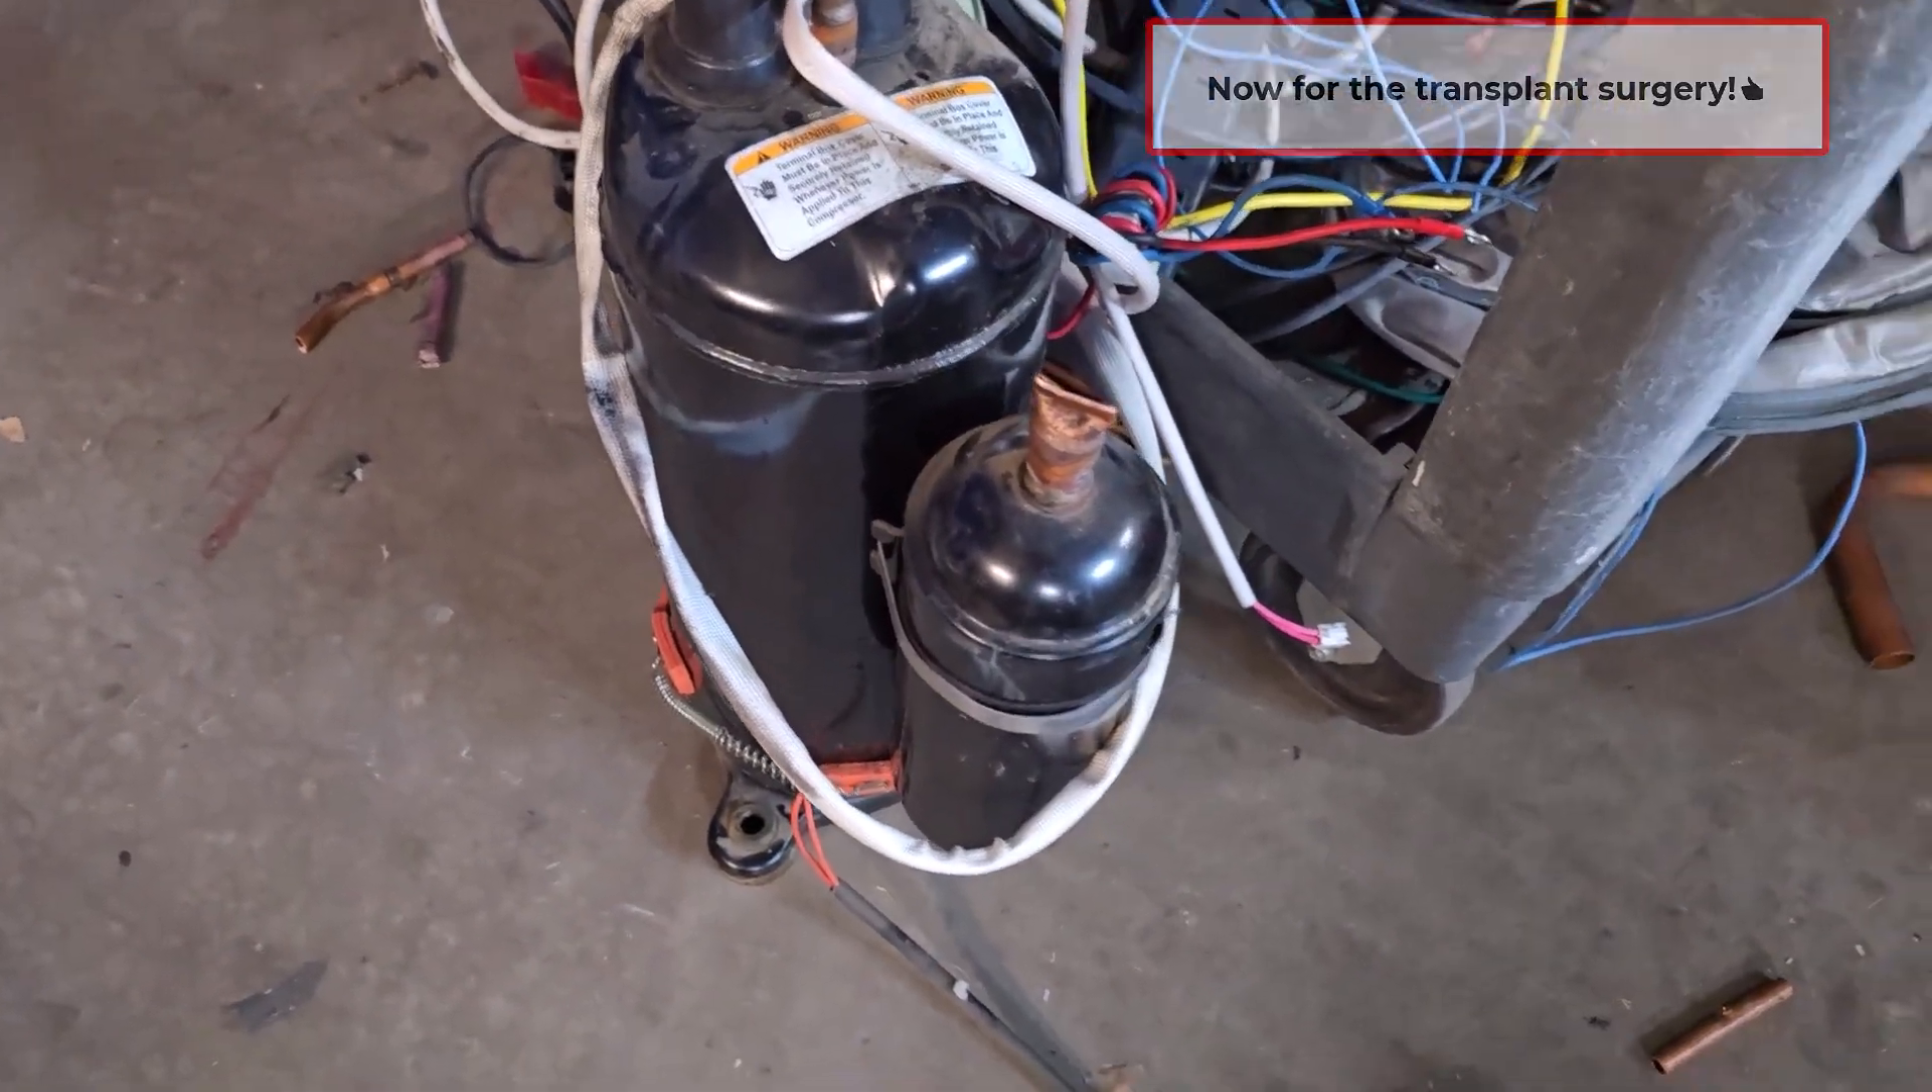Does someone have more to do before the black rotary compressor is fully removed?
No.